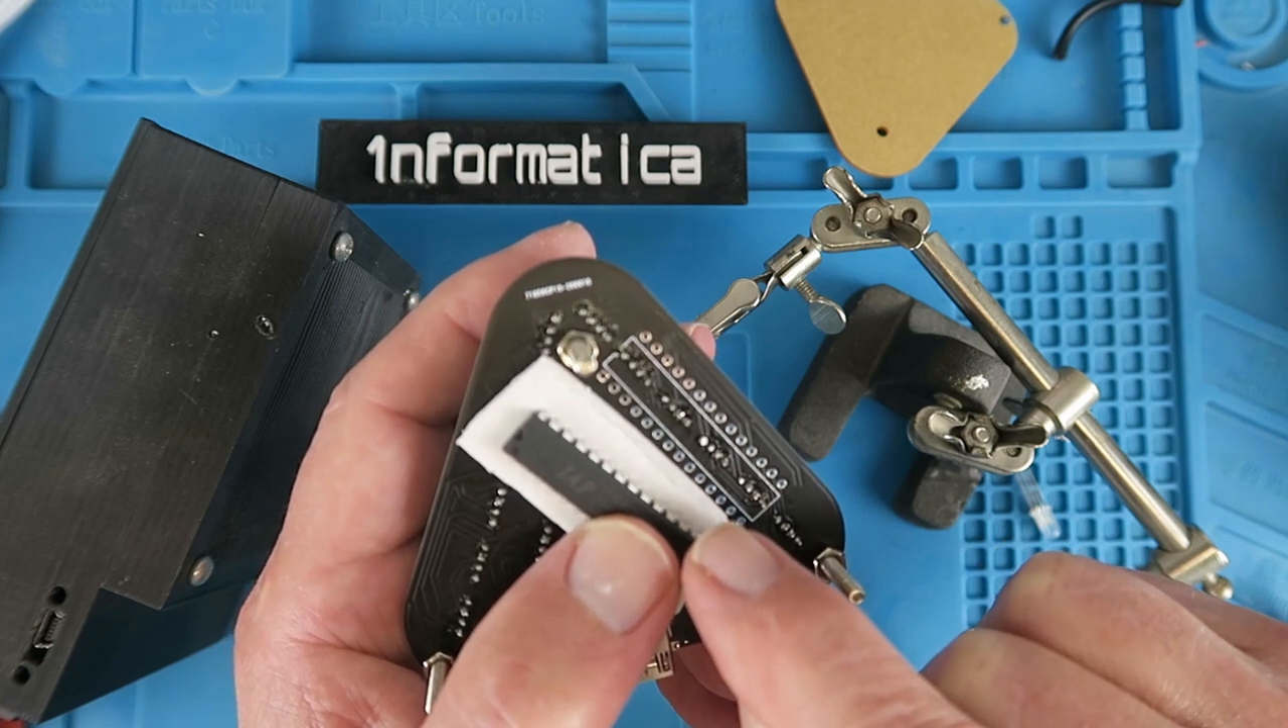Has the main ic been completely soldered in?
No.